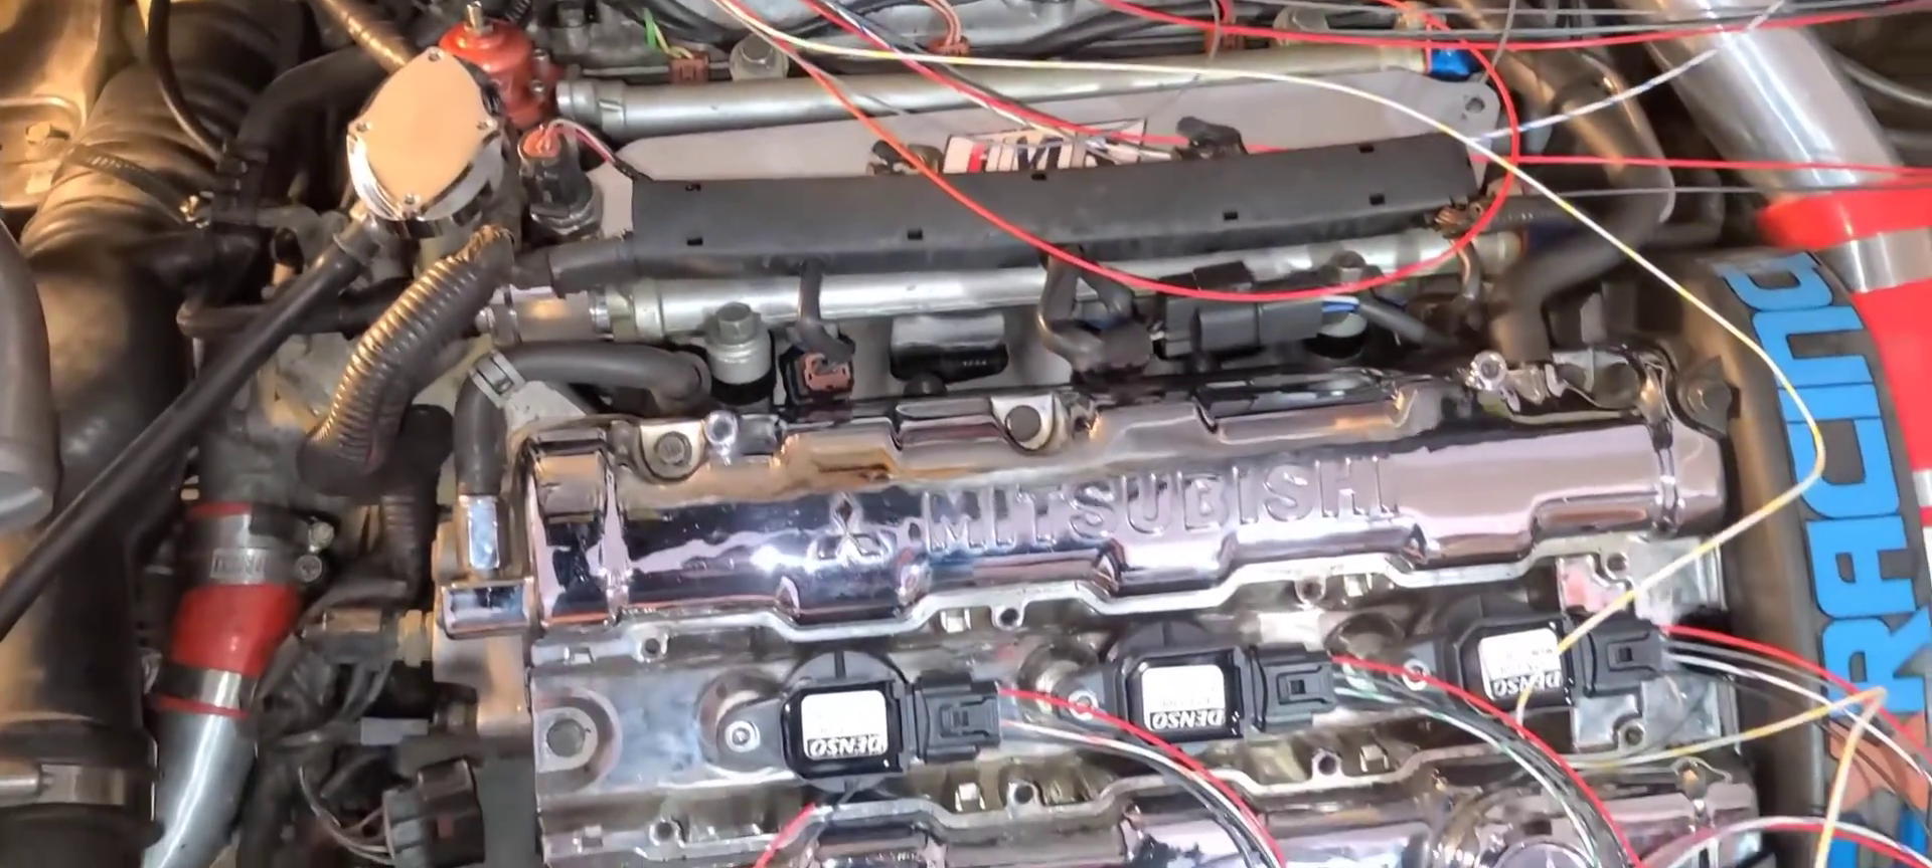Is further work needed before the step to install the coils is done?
No.